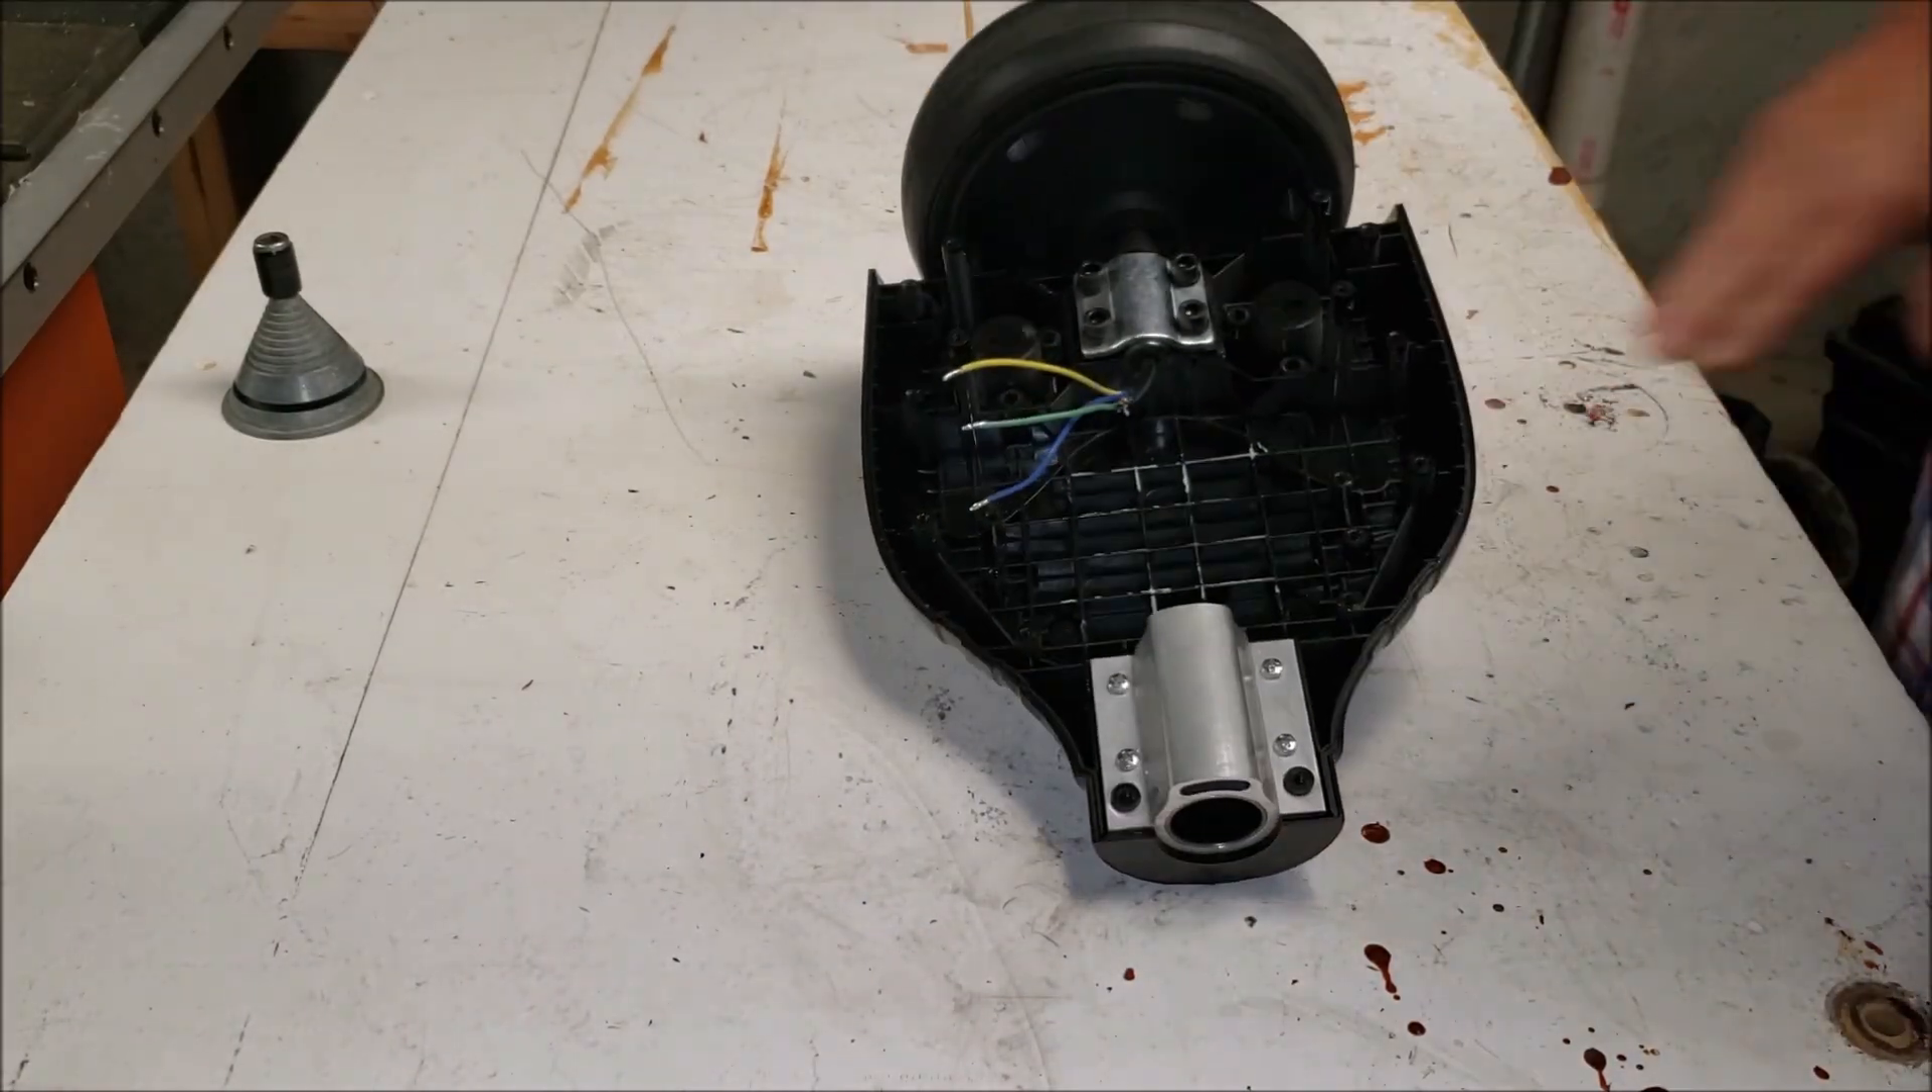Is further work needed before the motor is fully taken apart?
Yes.